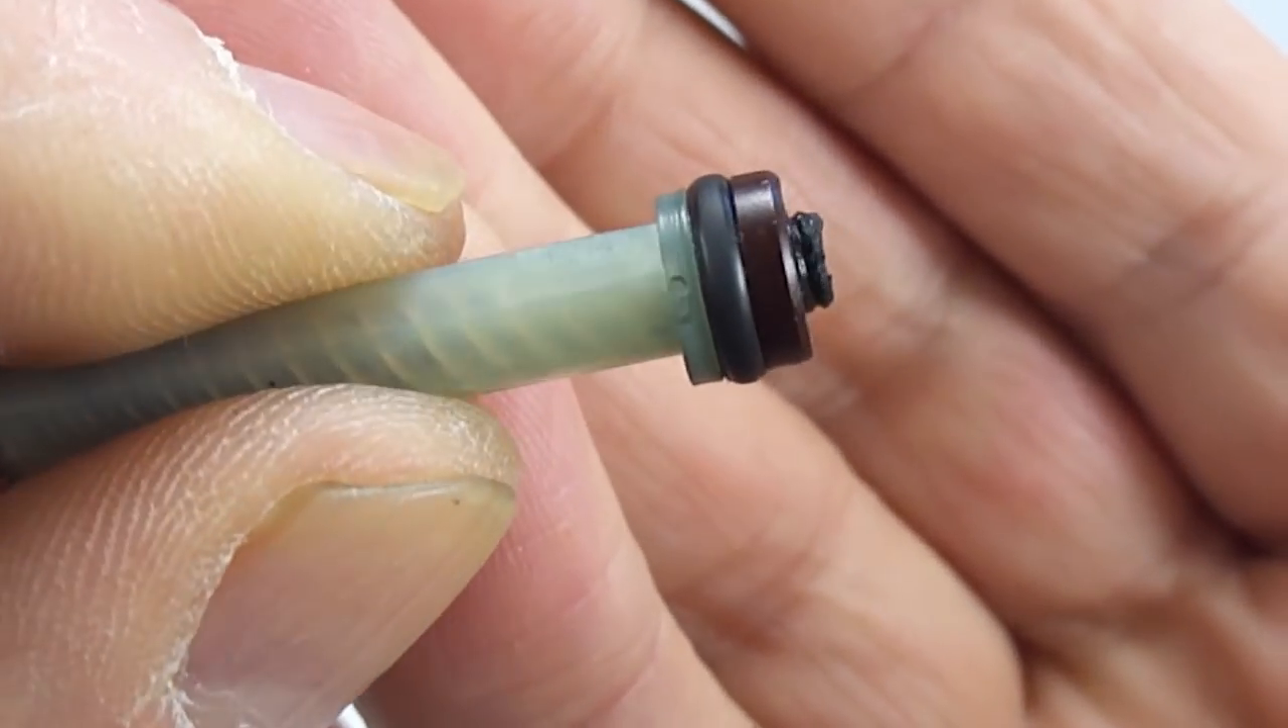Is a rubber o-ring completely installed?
Yes.